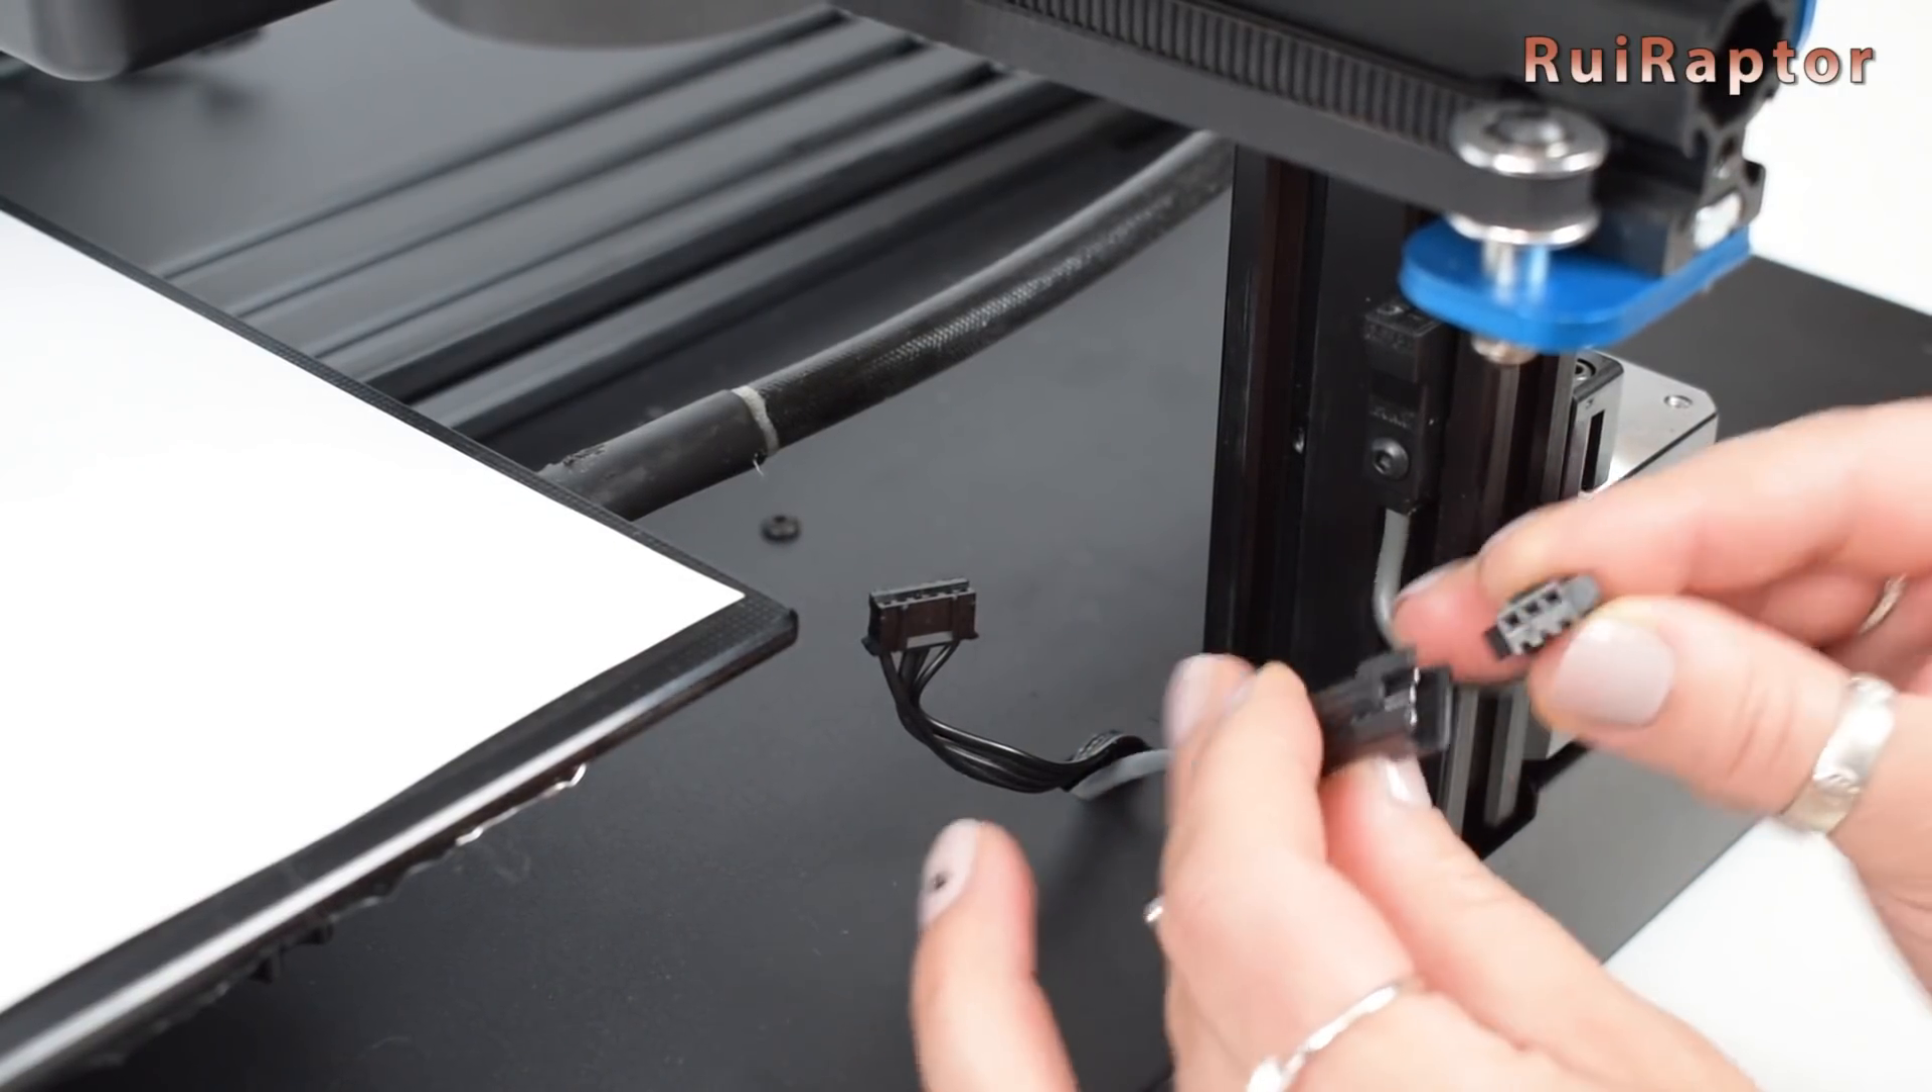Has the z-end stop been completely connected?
No.